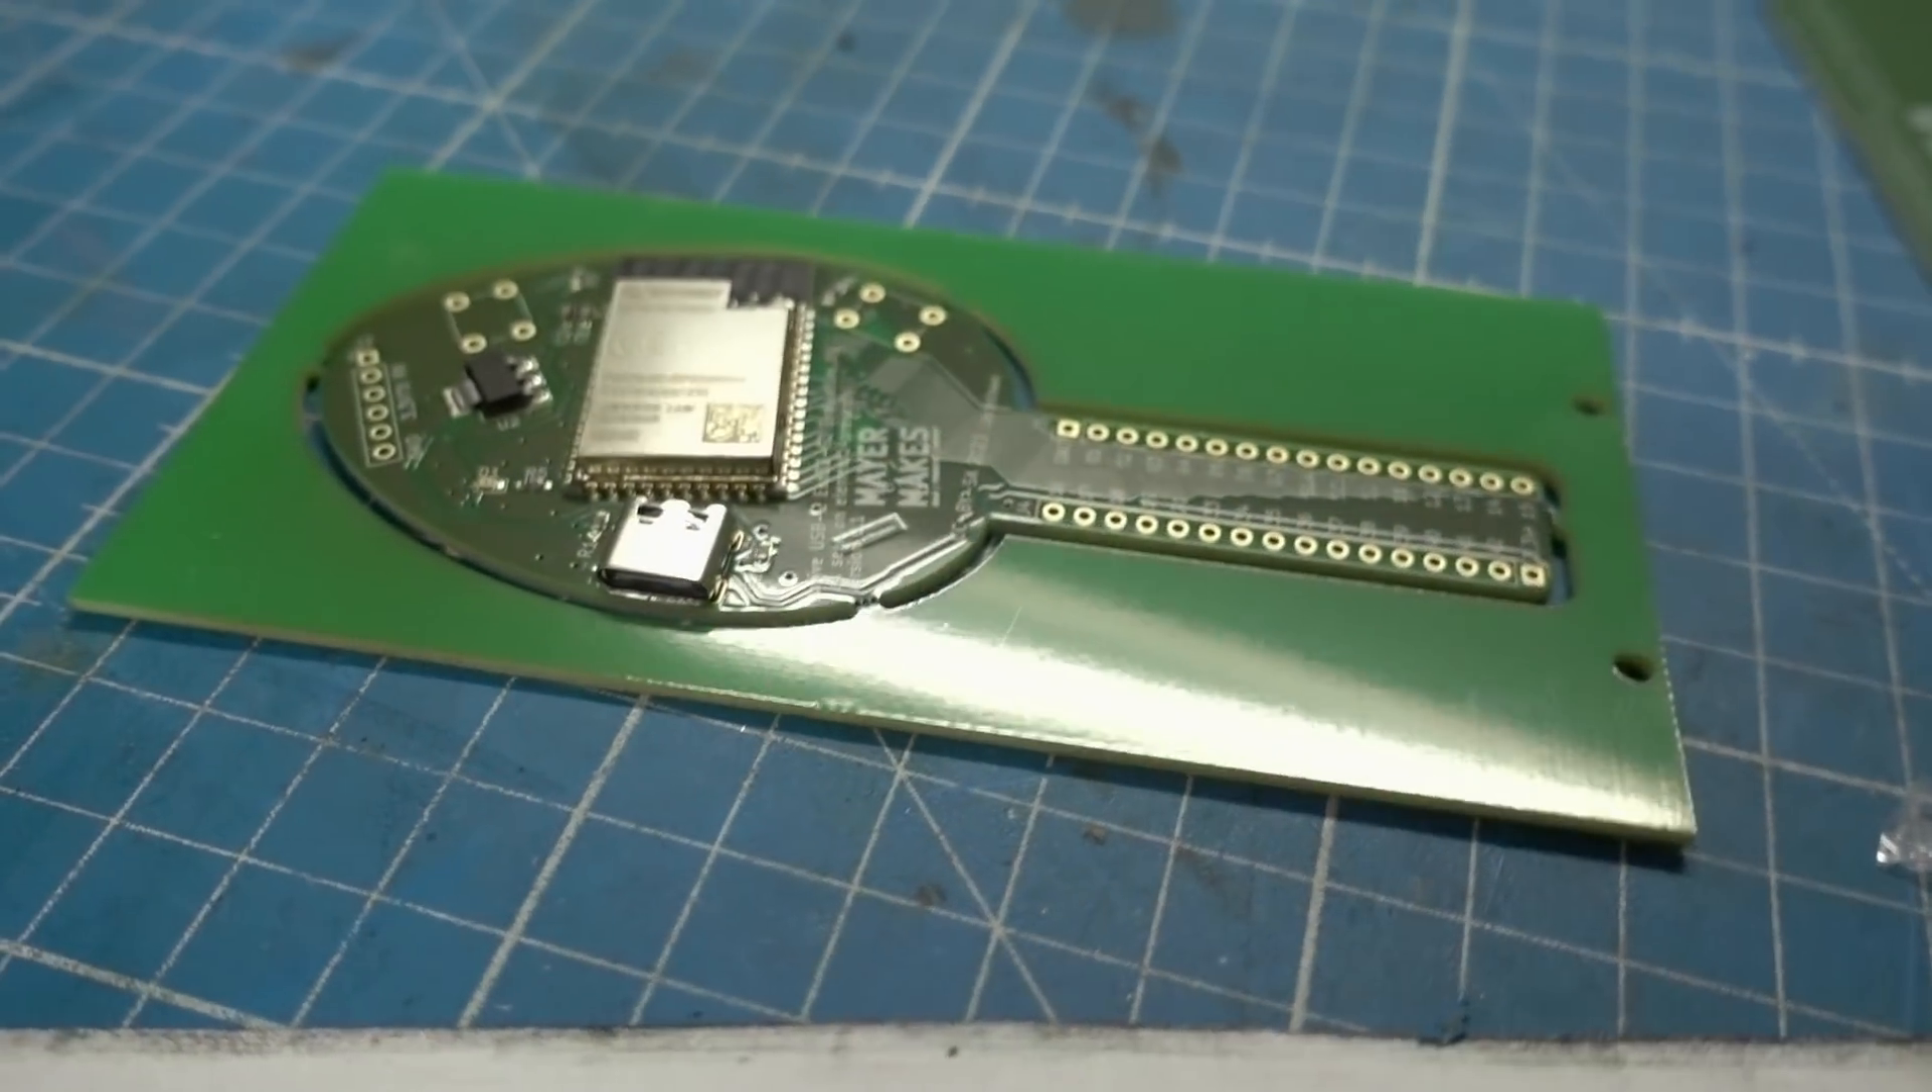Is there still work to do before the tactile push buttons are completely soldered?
Yes.